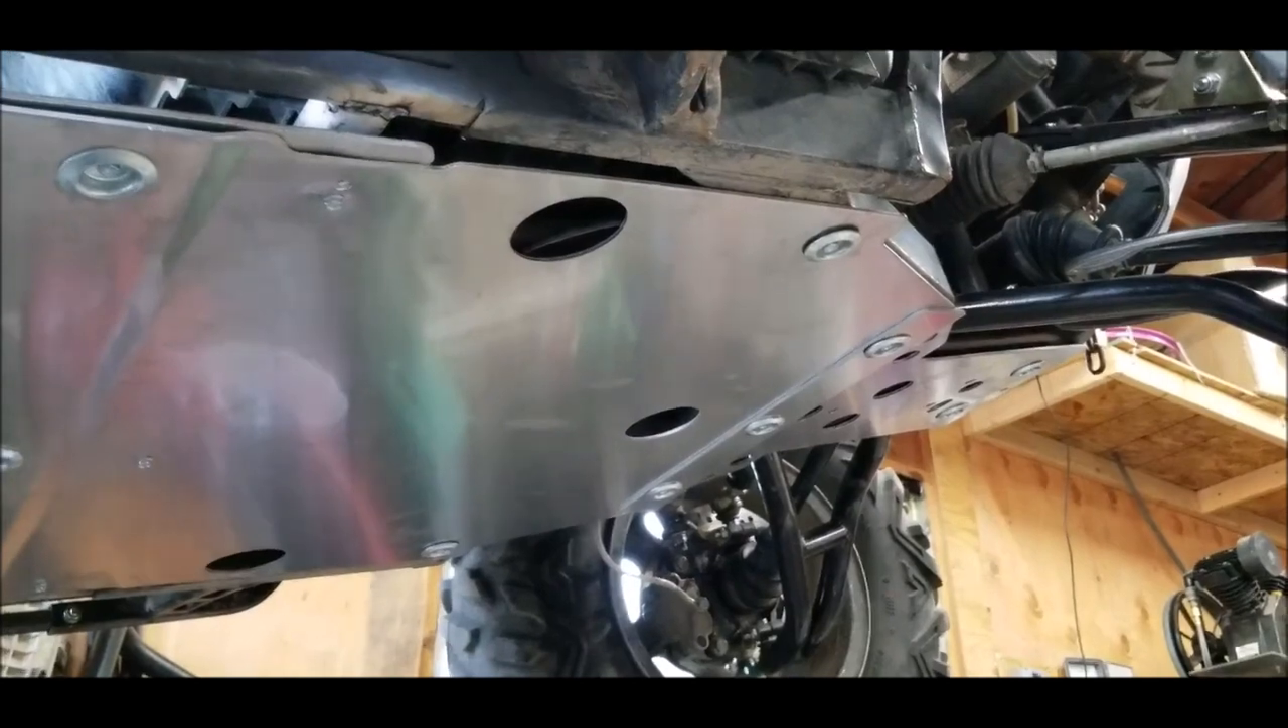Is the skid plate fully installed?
Yes.